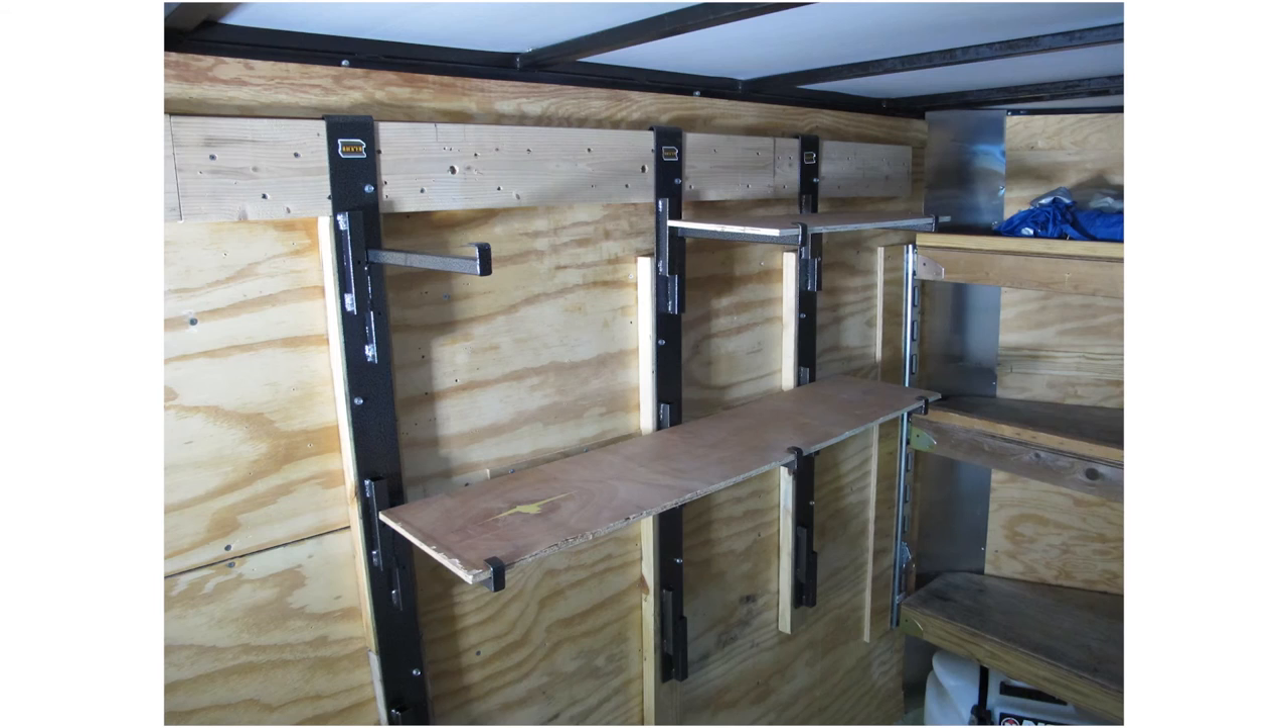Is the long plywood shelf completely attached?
Yes.